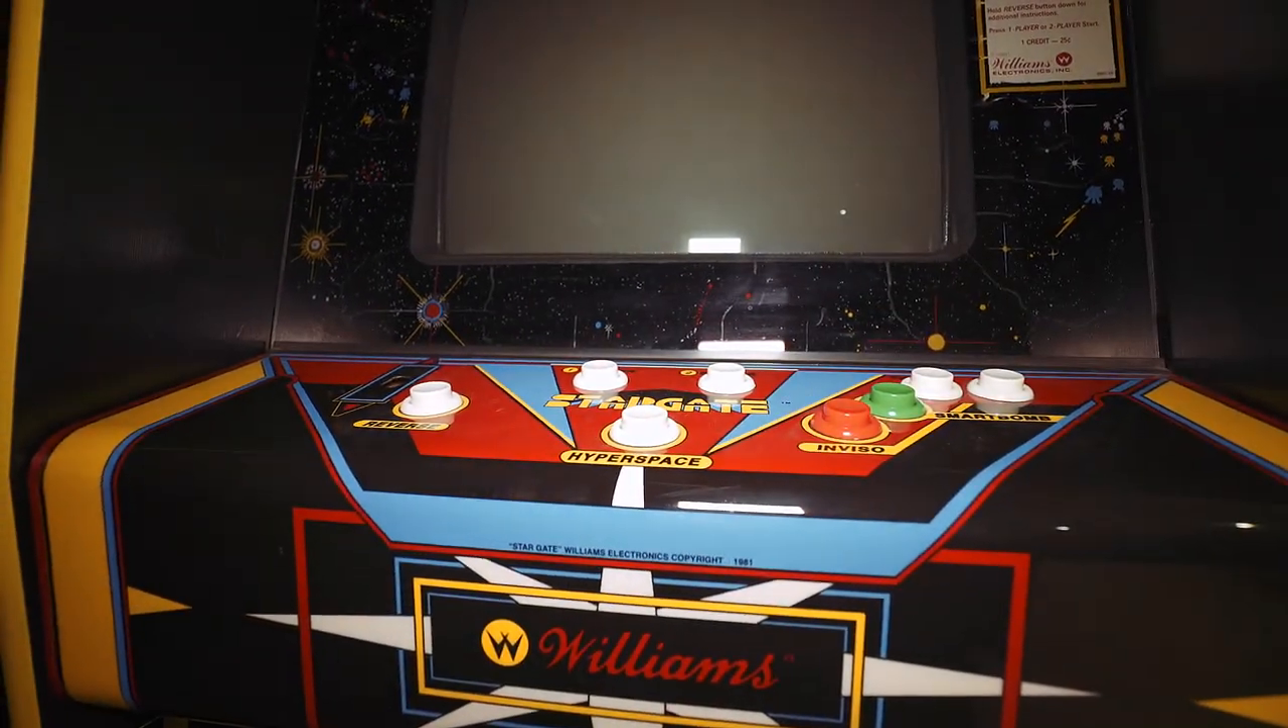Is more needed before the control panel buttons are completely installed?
No.